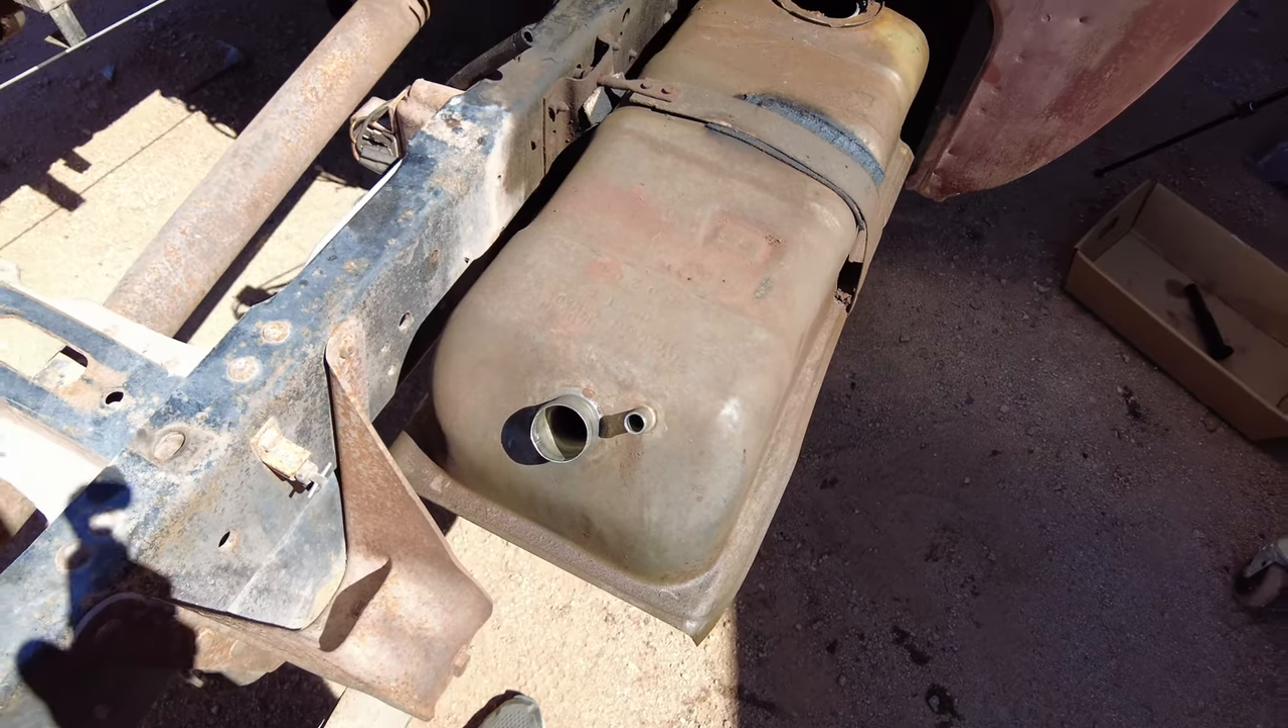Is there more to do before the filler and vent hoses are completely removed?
No.